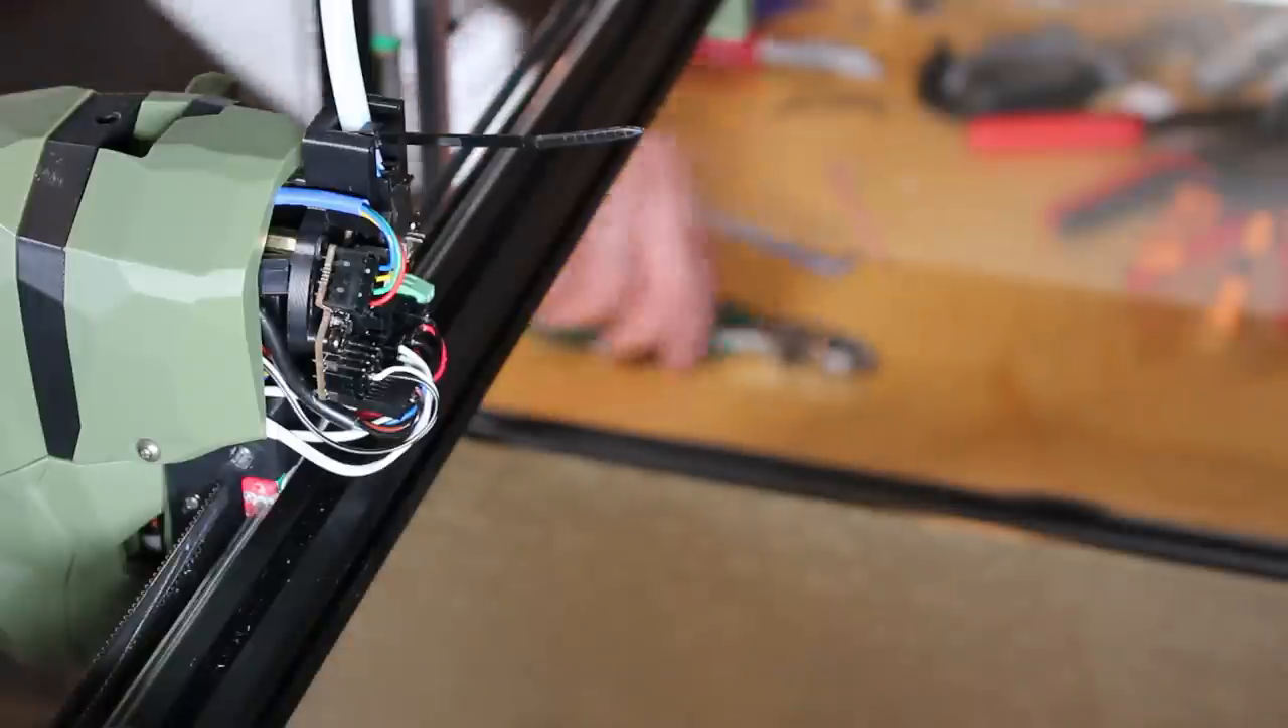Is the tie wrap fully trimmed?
No.